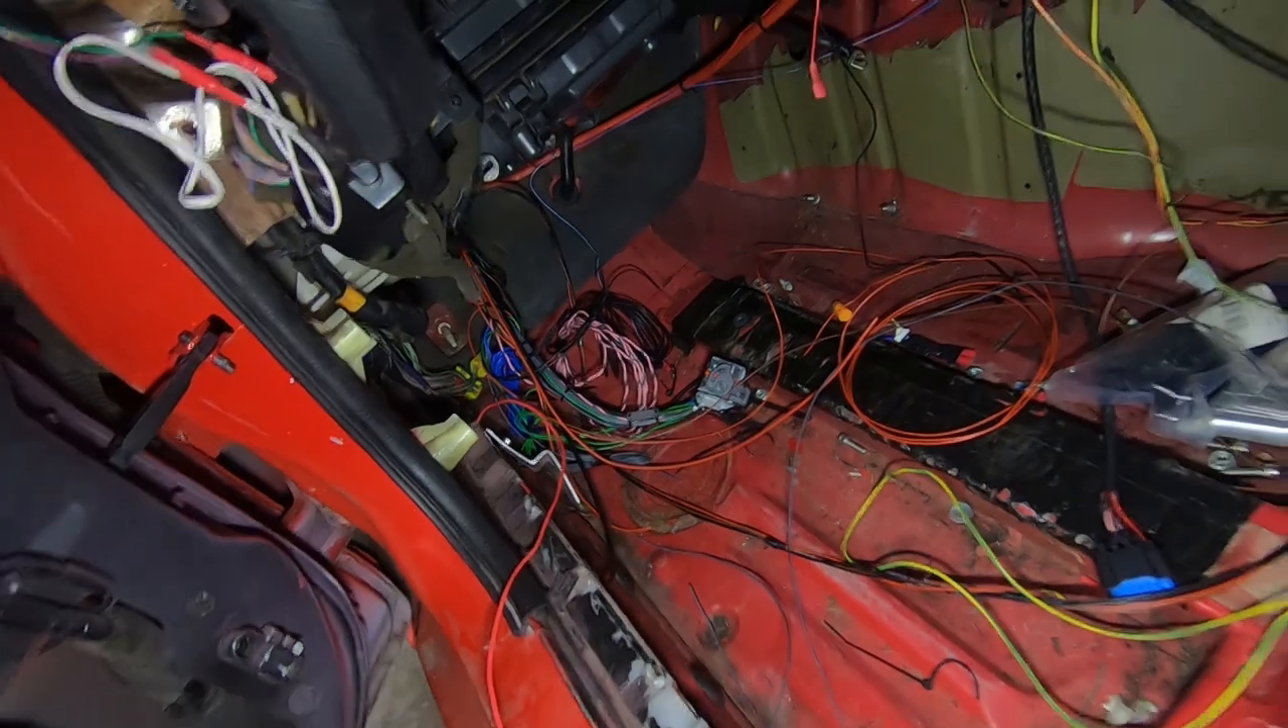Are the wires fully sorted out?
No.